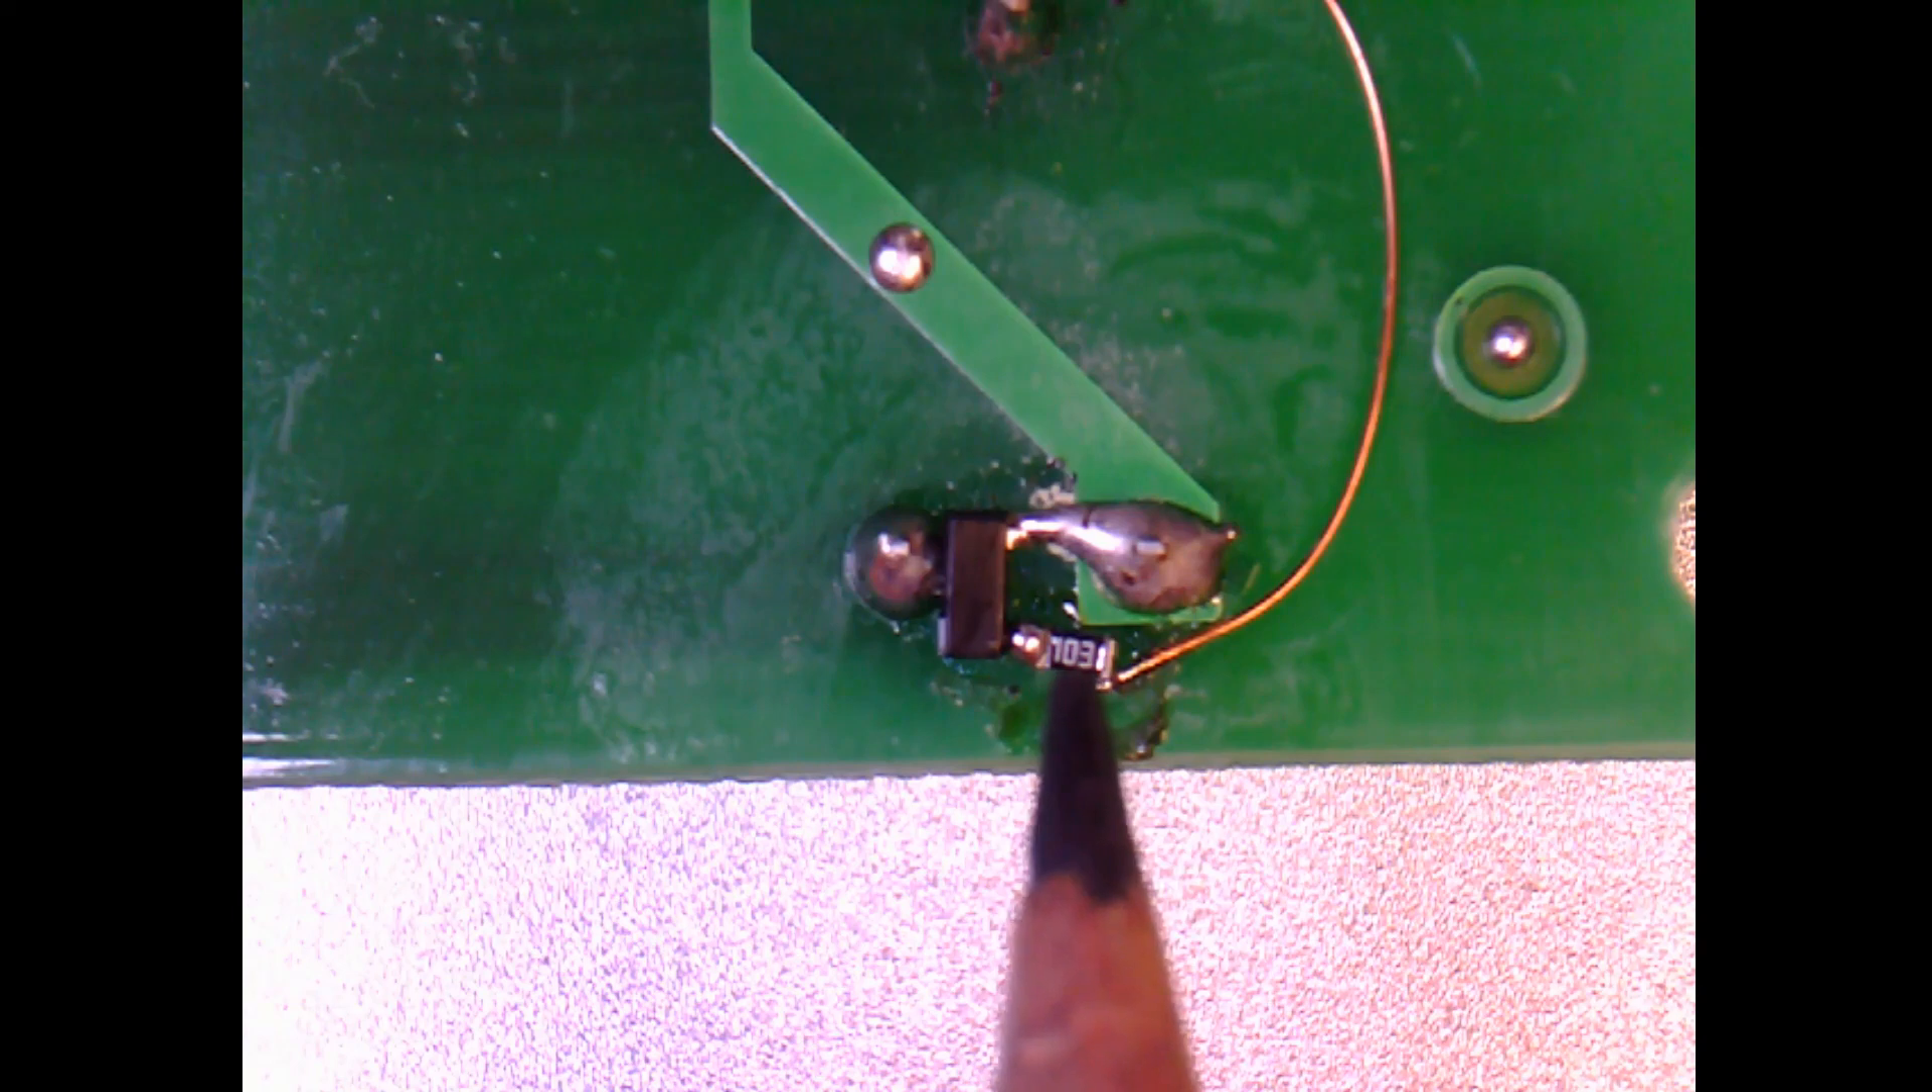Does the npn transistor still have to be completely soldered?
No.